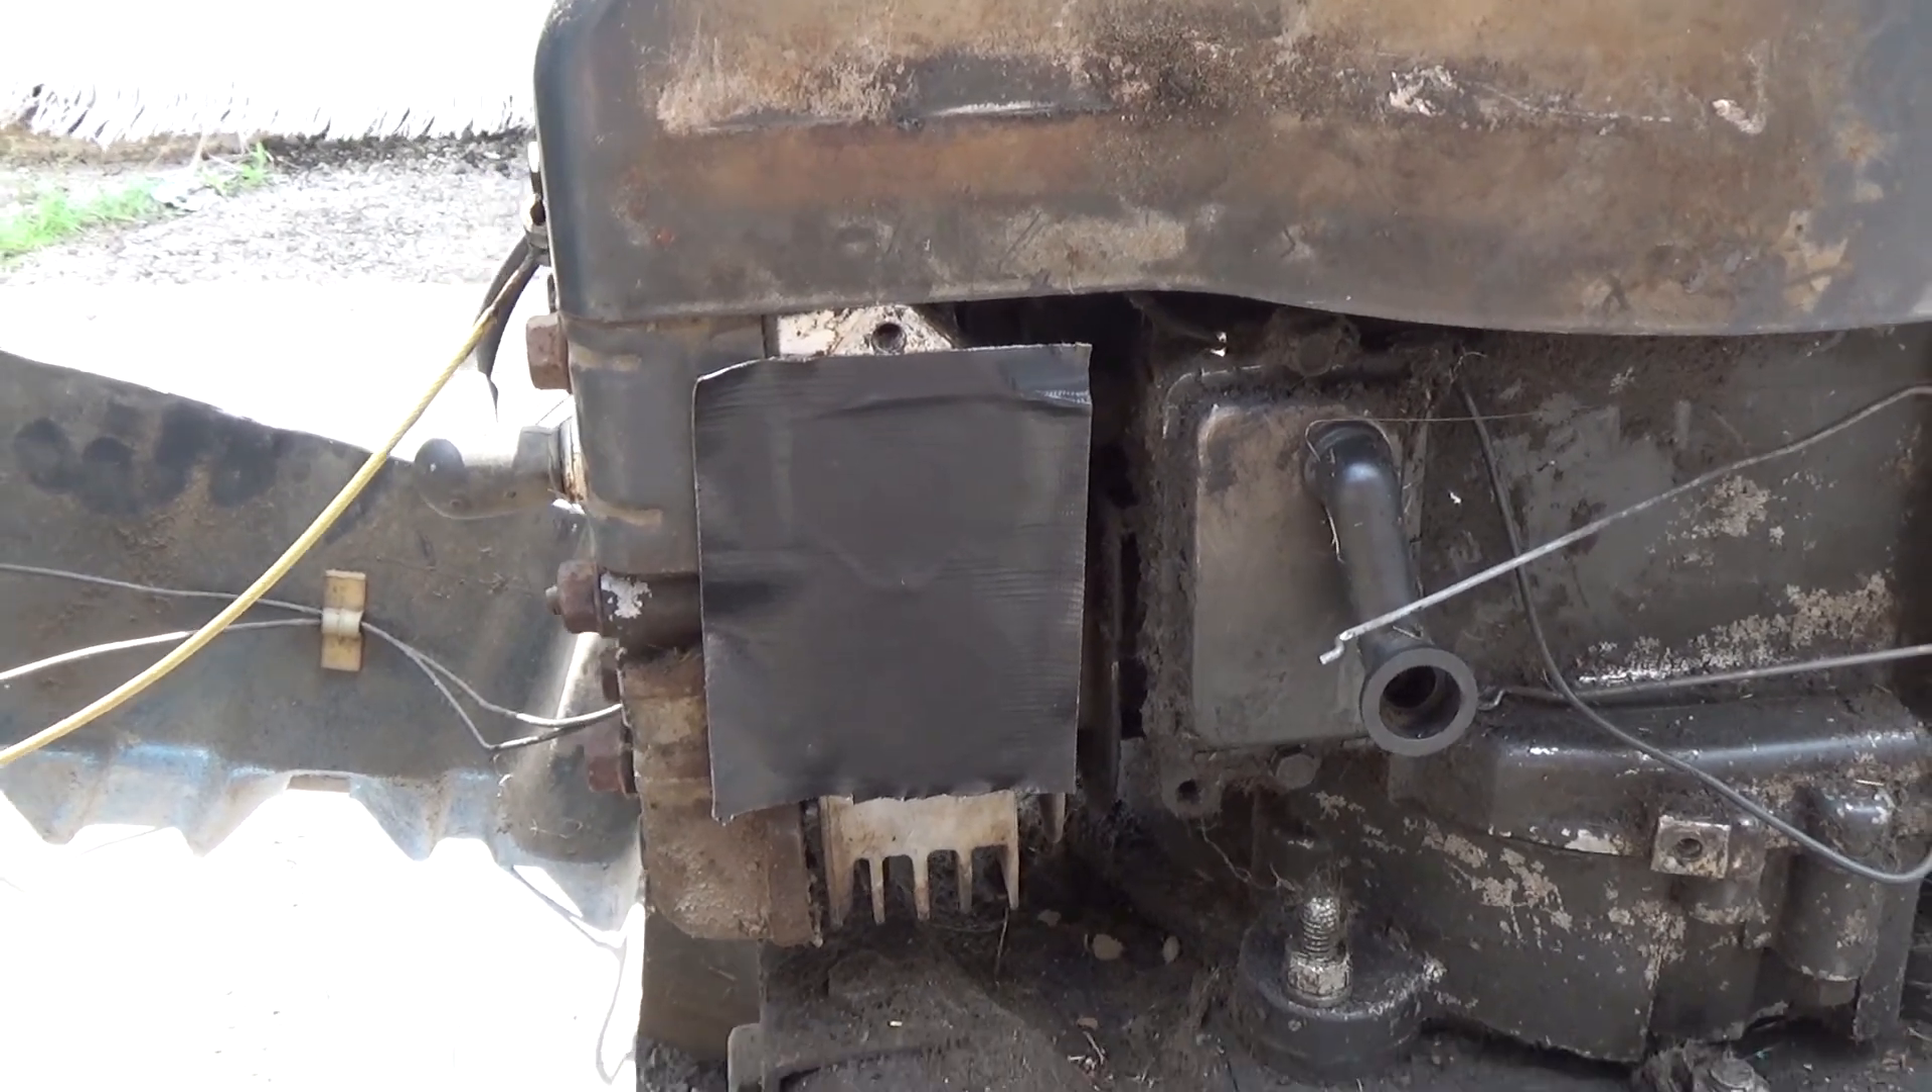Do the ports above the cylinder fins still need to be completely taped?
No.